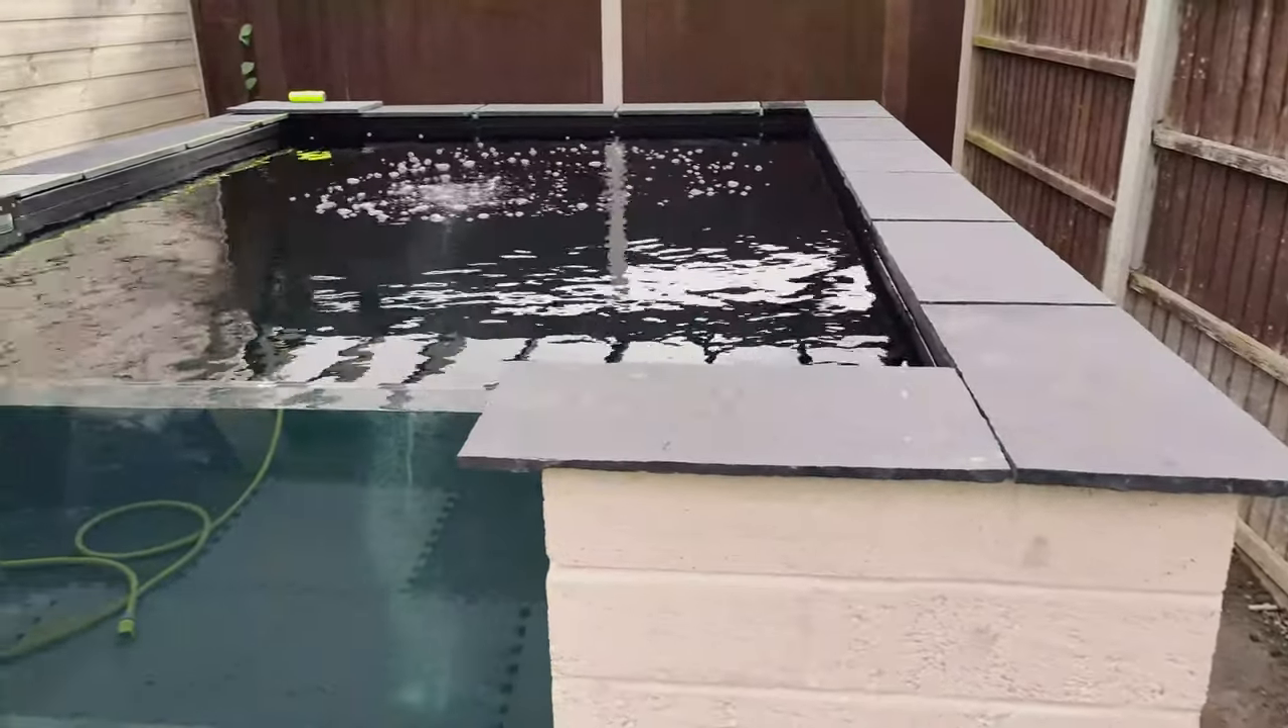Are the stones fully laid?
Yes.